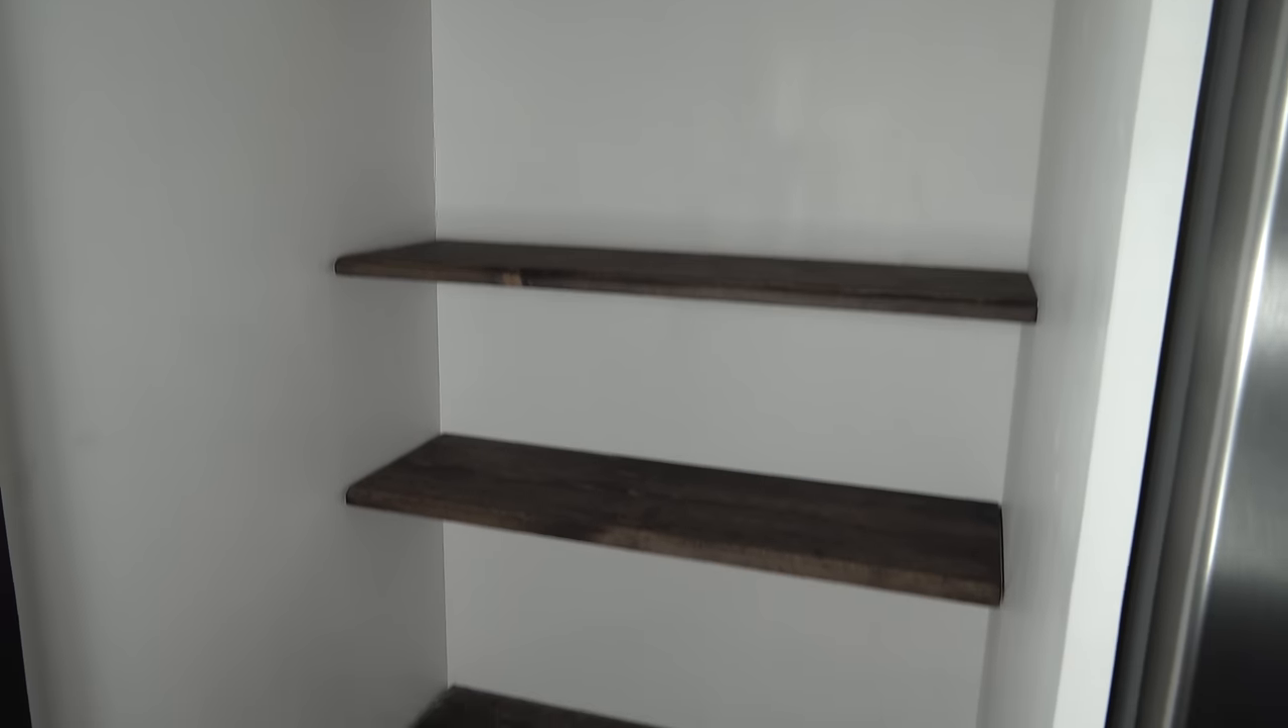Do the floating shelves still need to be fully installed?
No.